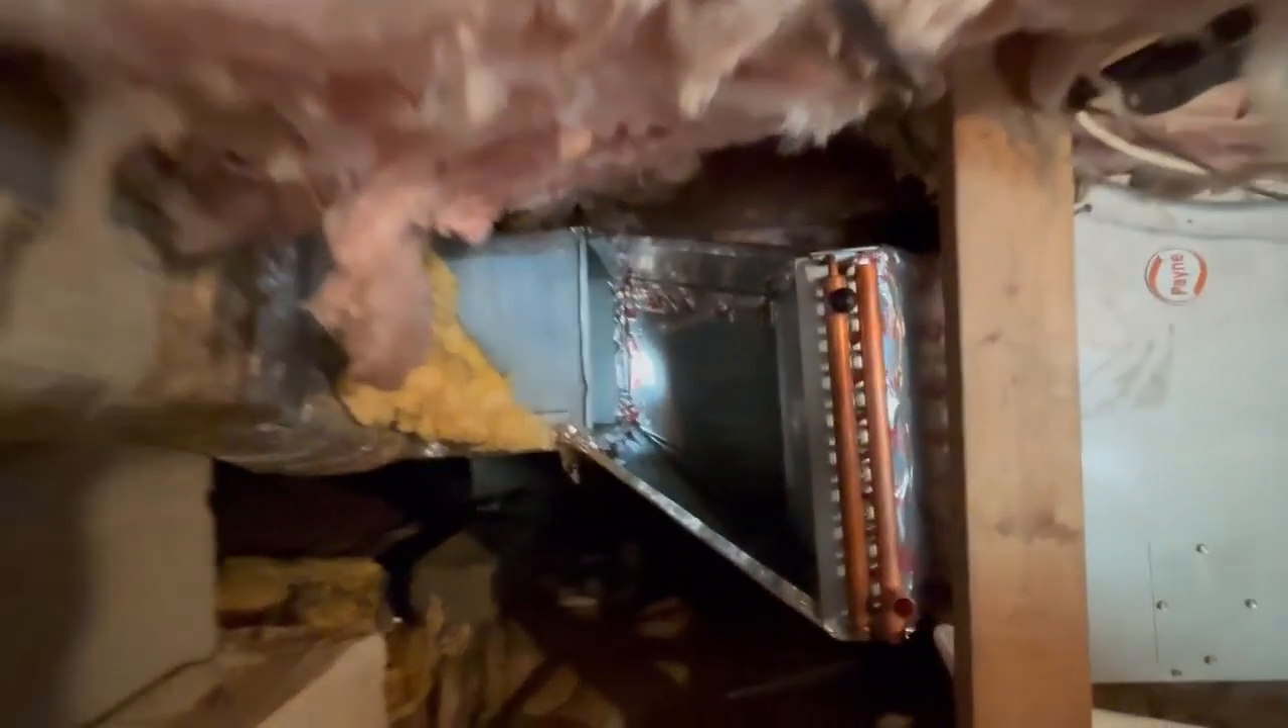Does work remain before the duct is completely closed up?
Yes.